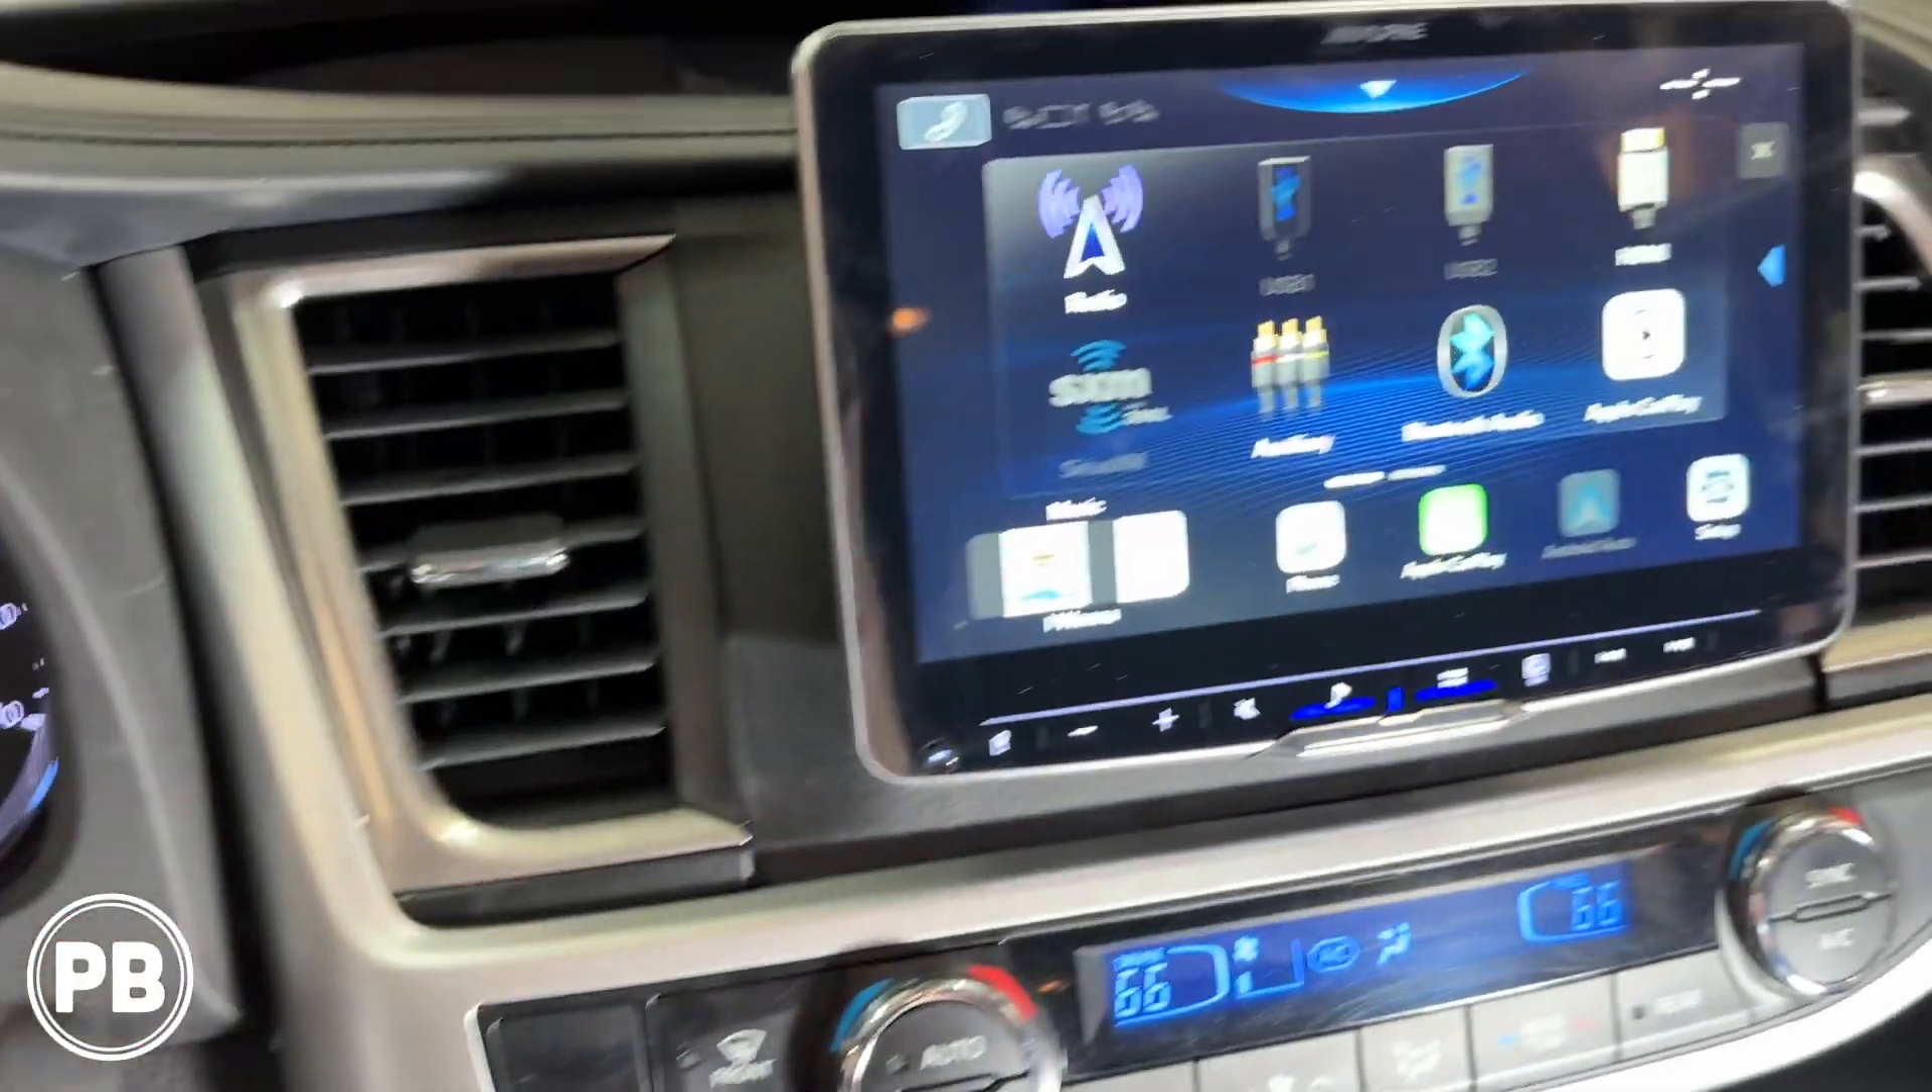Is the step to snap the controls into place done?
Yes.